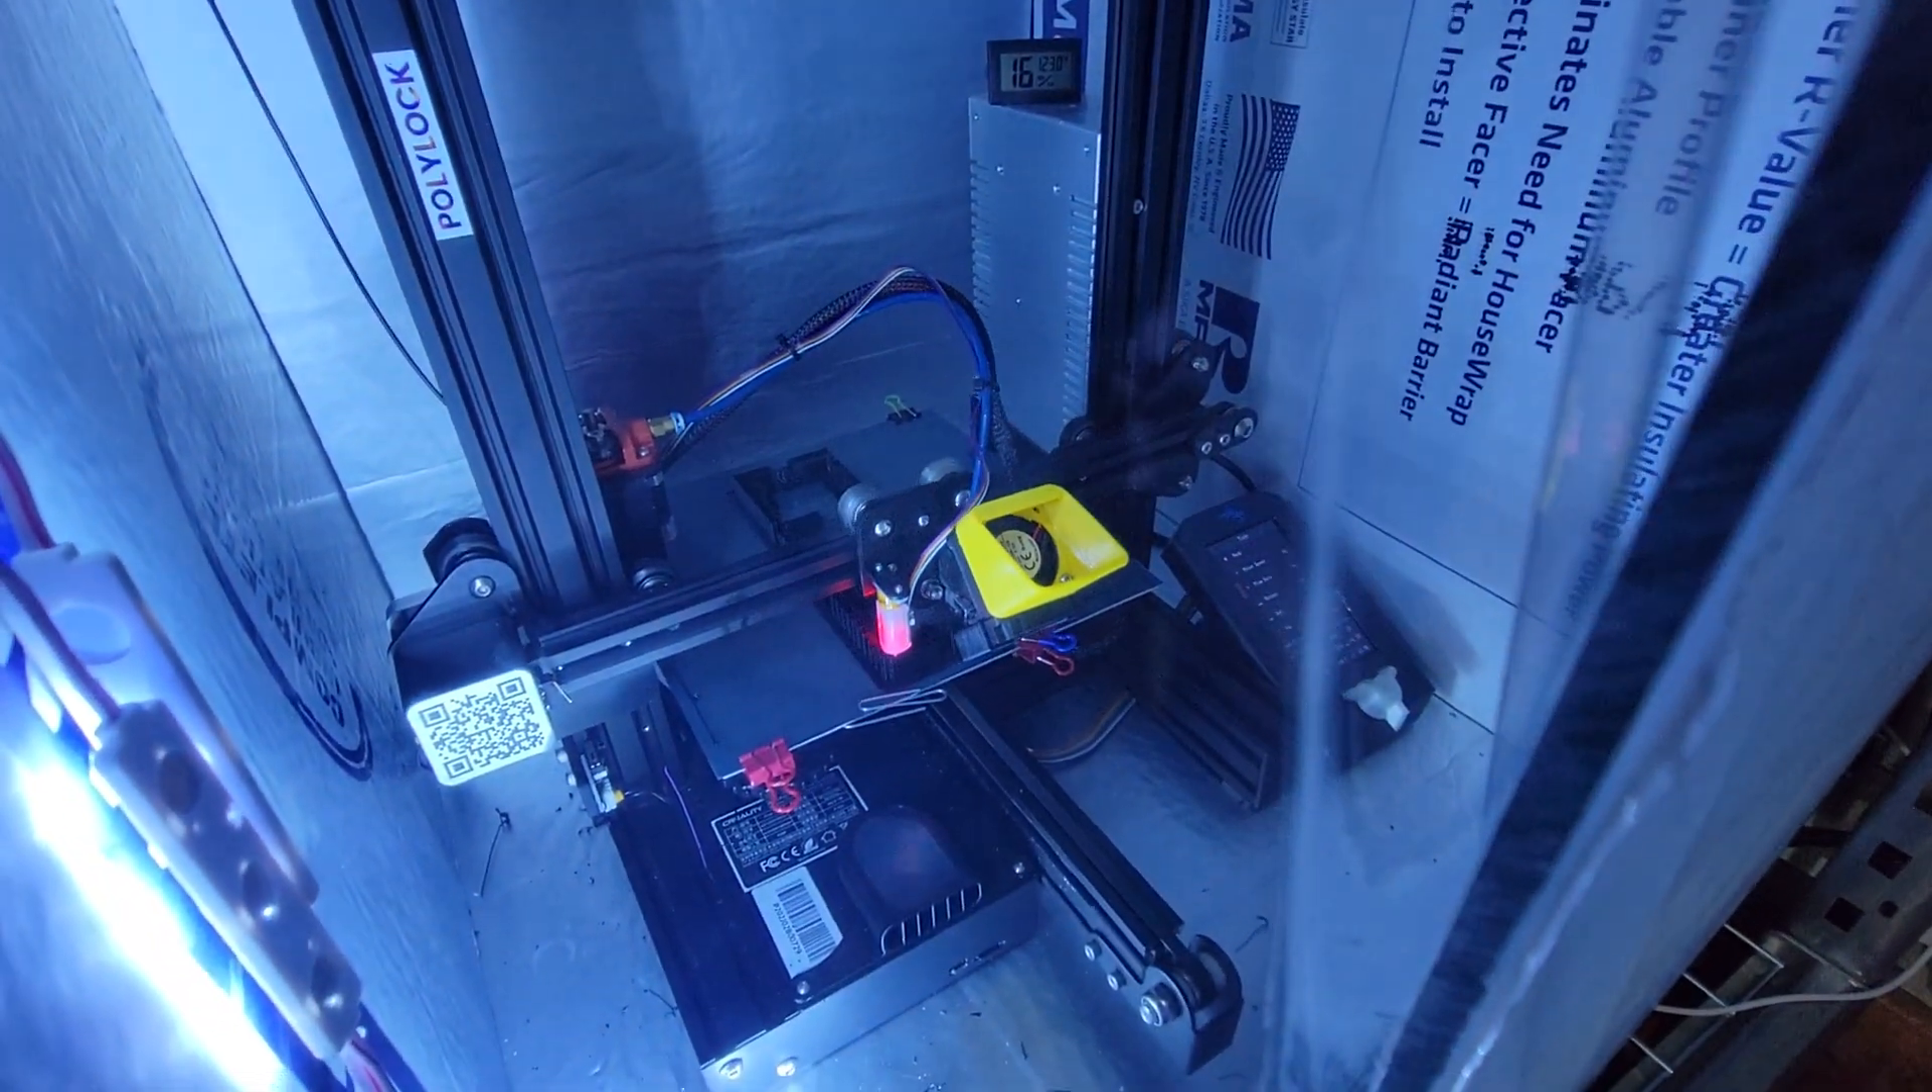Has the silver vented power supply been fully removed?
No.